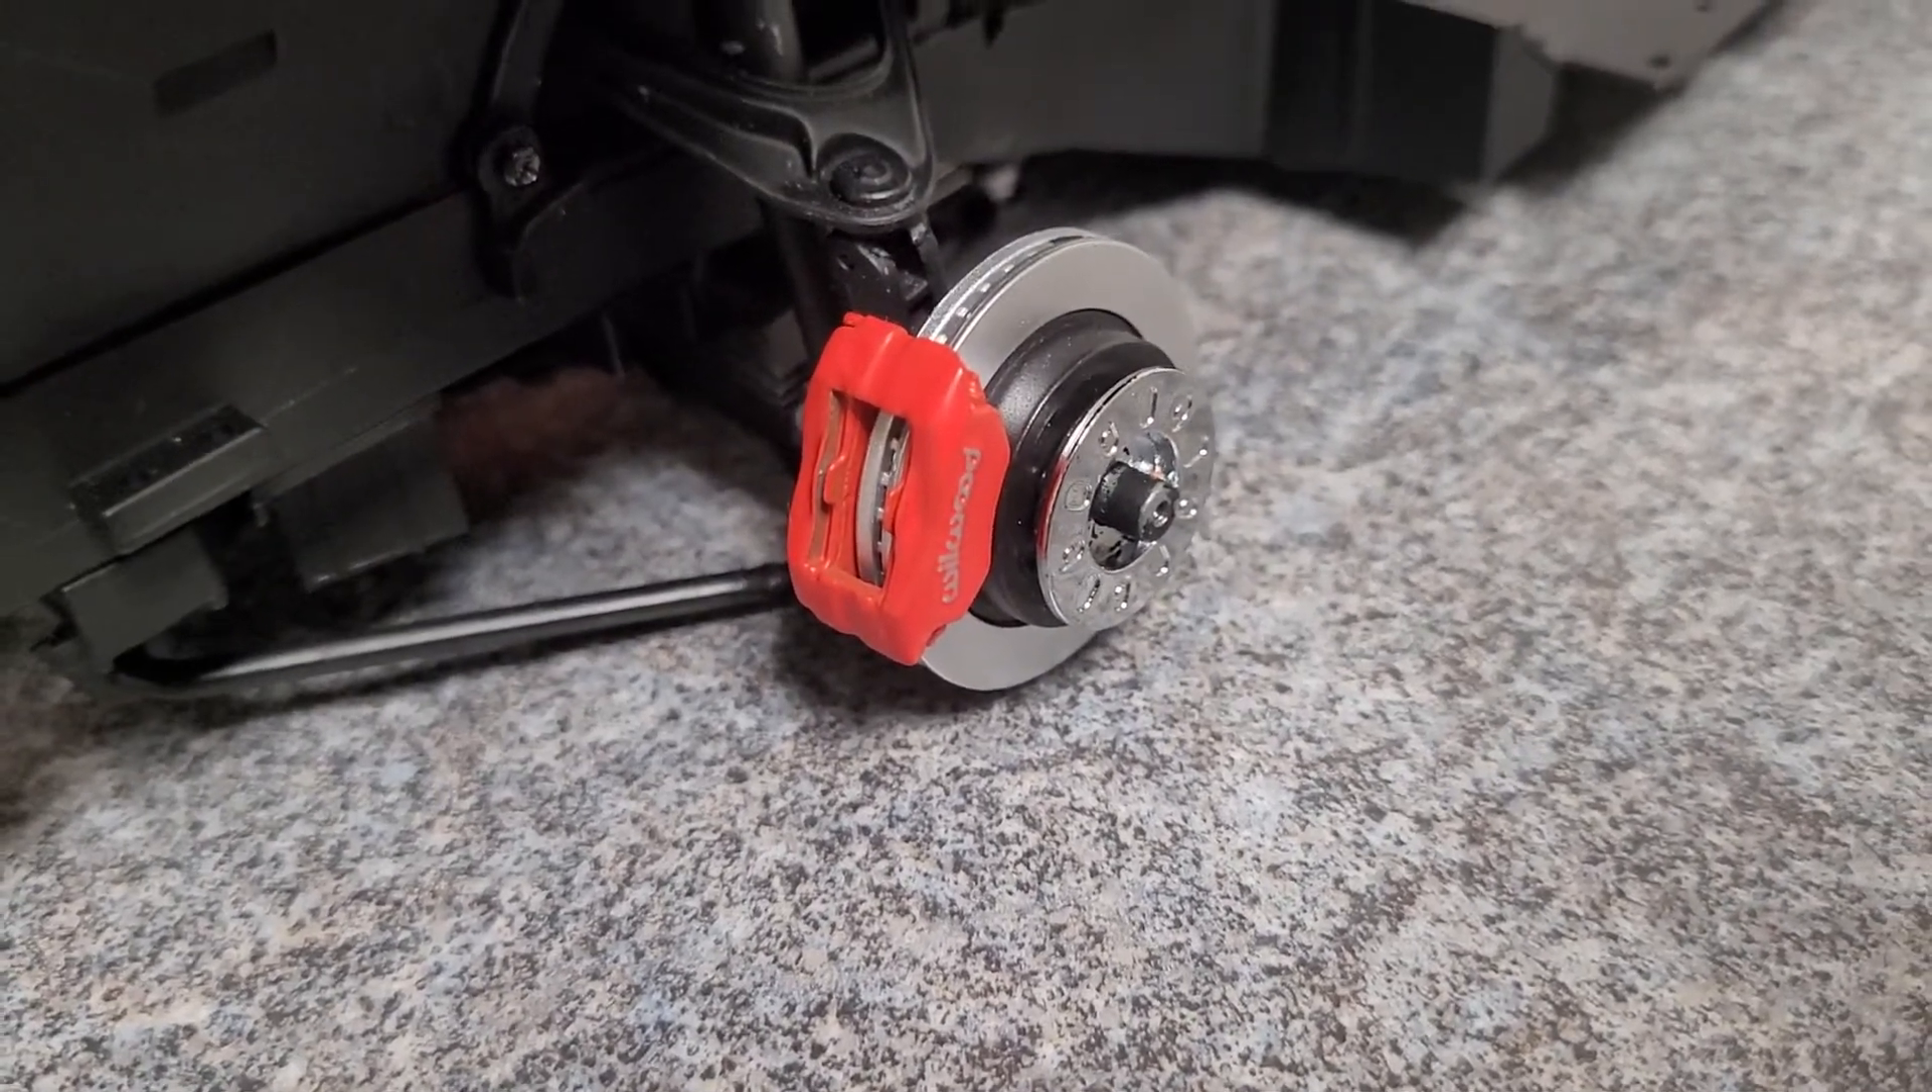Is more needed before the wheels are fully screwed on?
Yes.